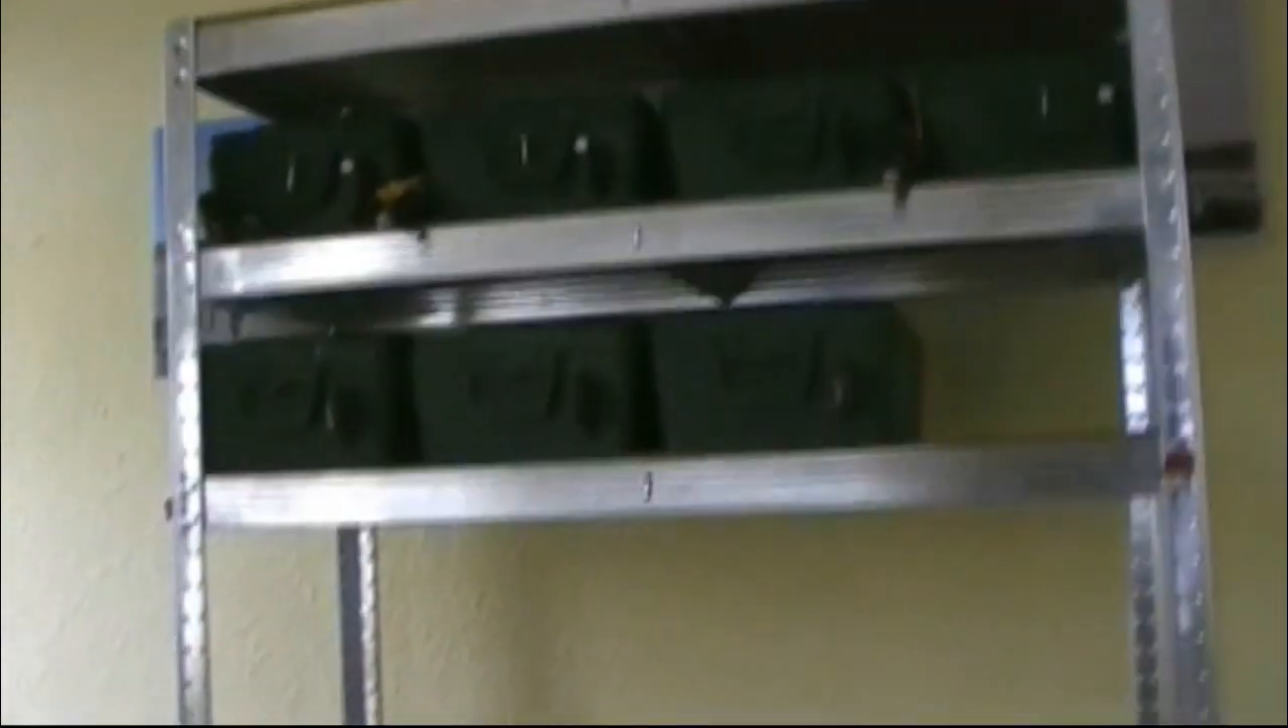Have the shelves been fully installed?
Yes.